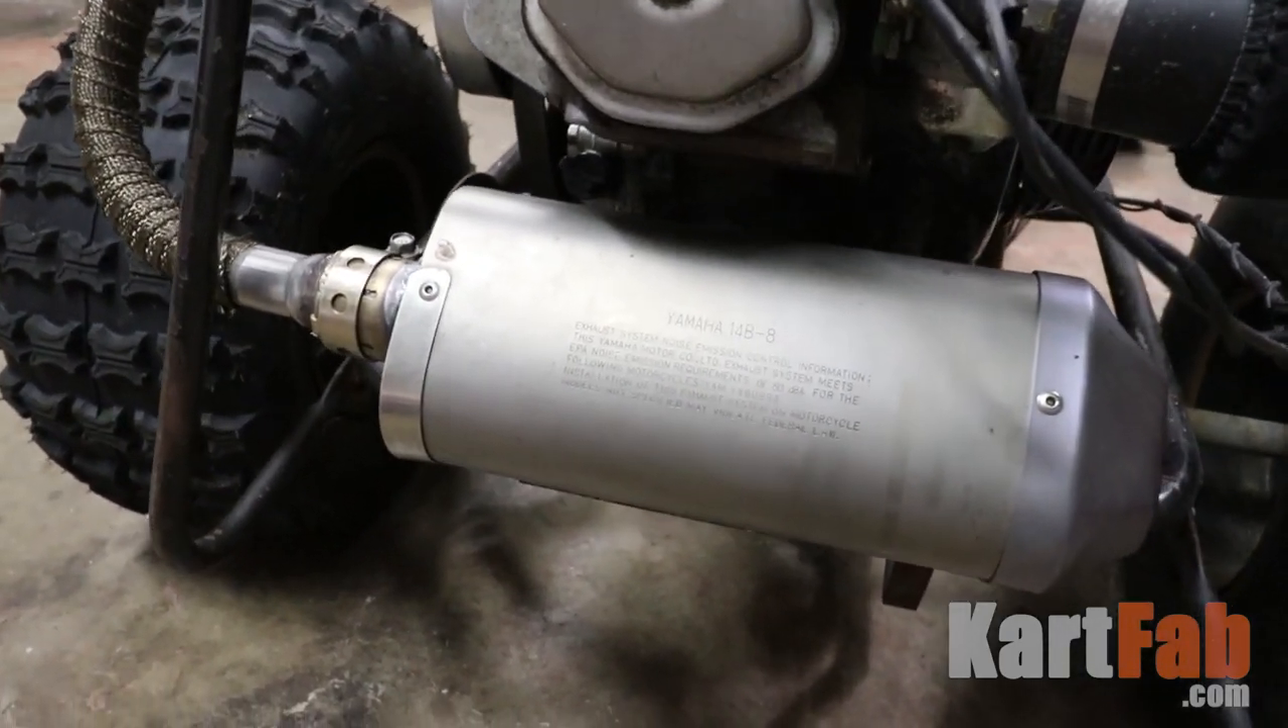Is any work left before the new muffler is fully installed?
No.